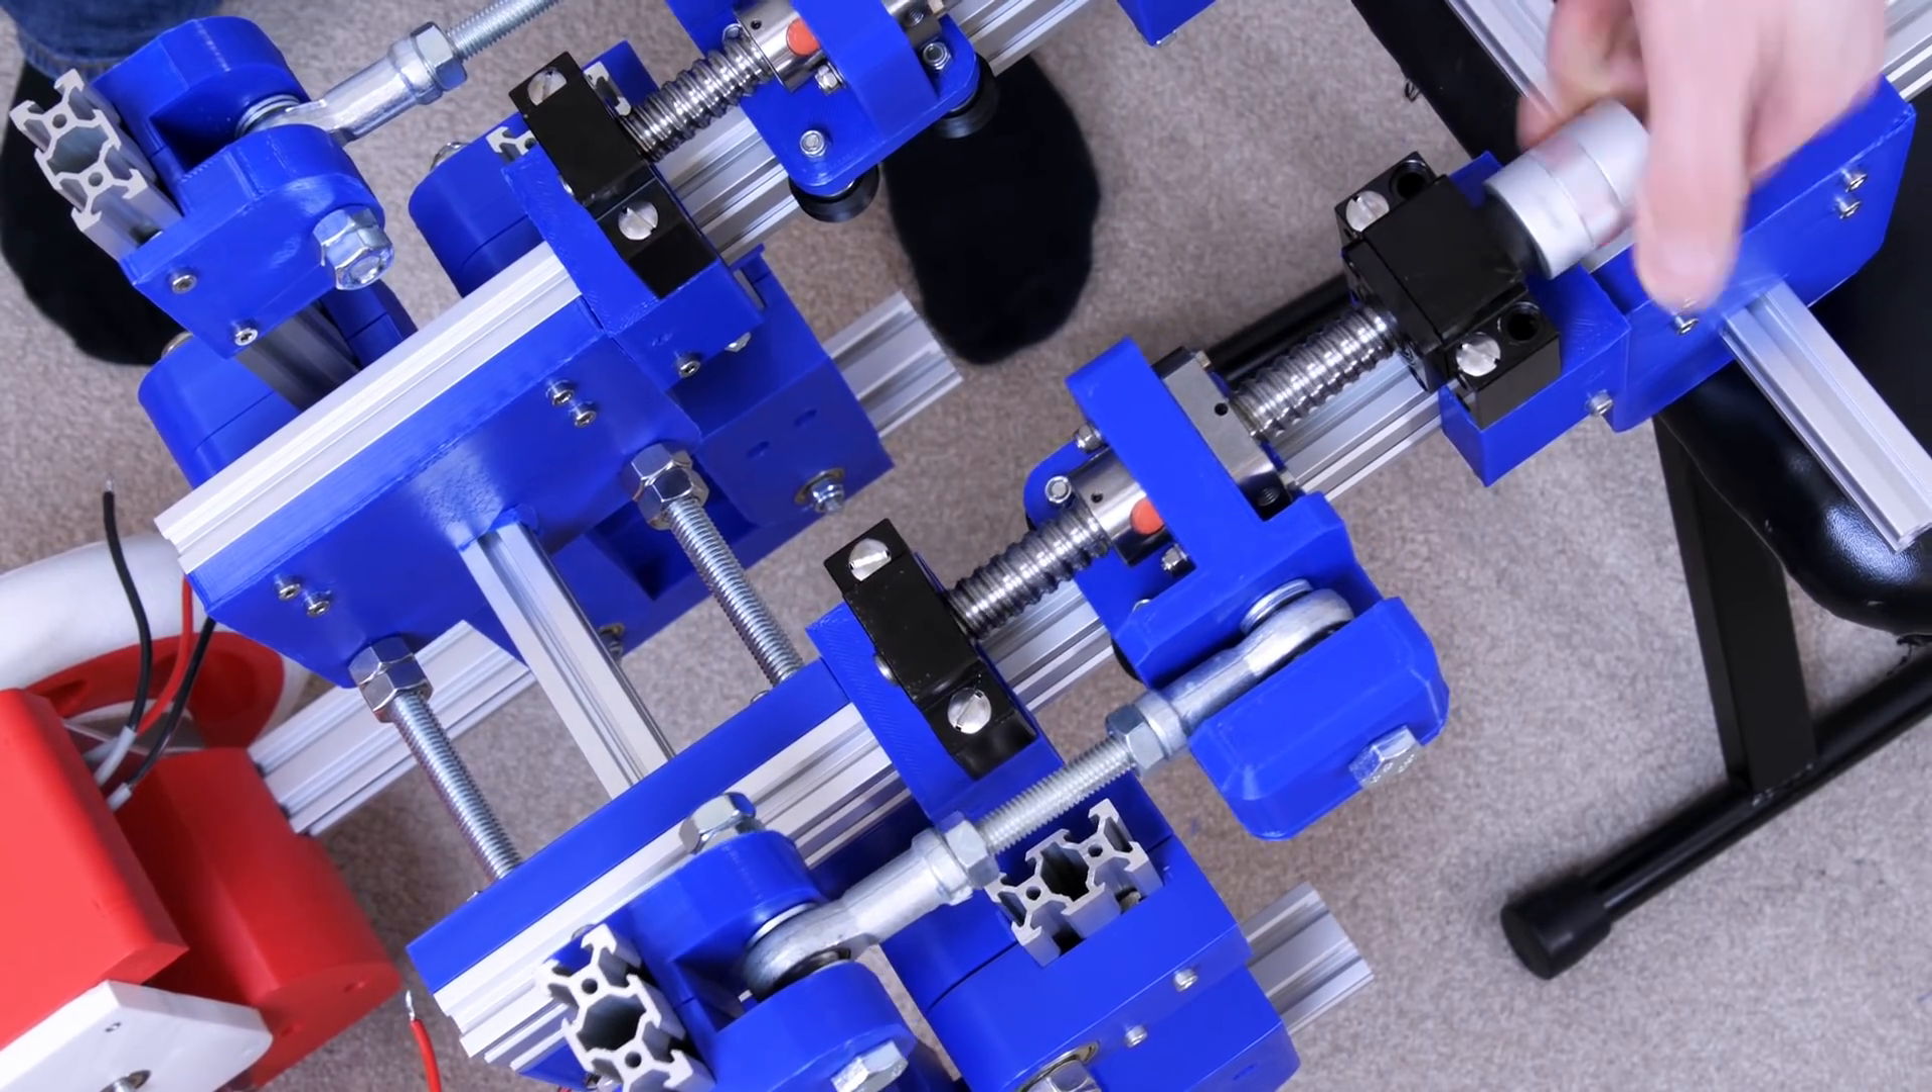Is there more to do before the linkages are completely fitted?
No.